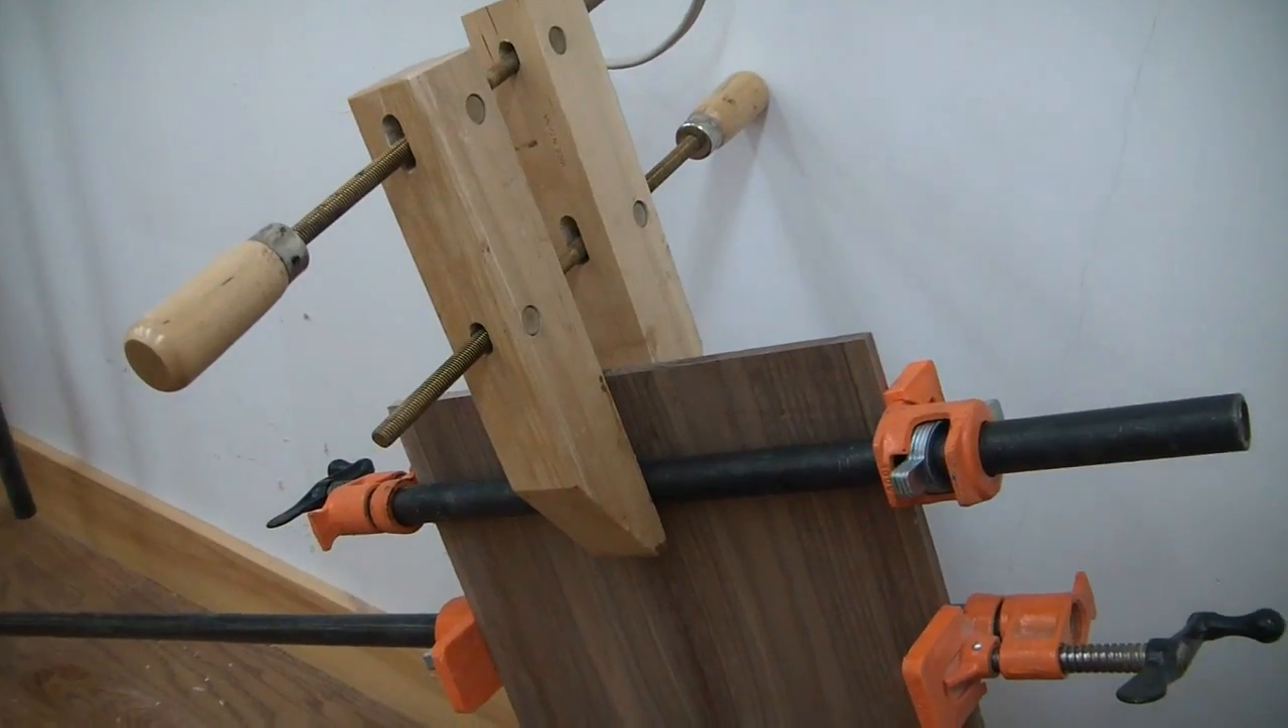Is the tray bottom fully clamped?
Yes.